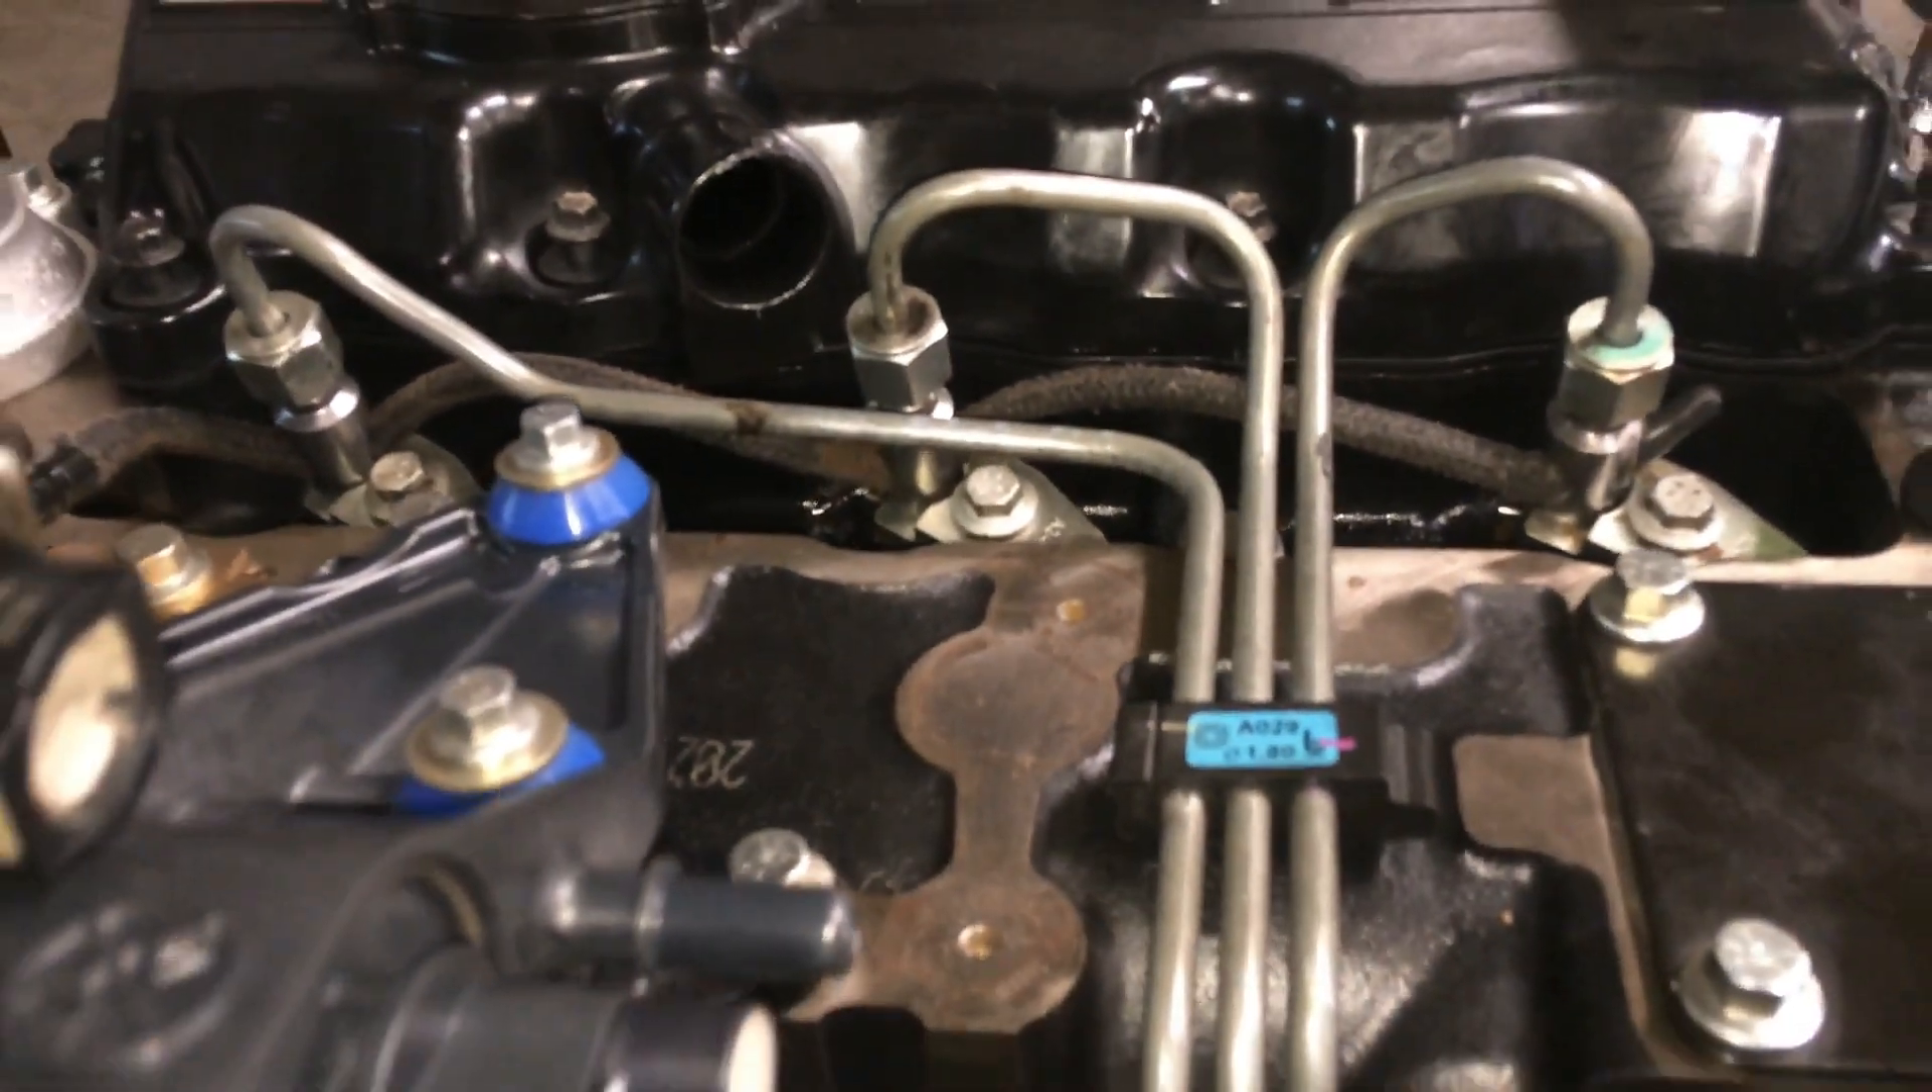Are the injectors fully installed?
Yes.